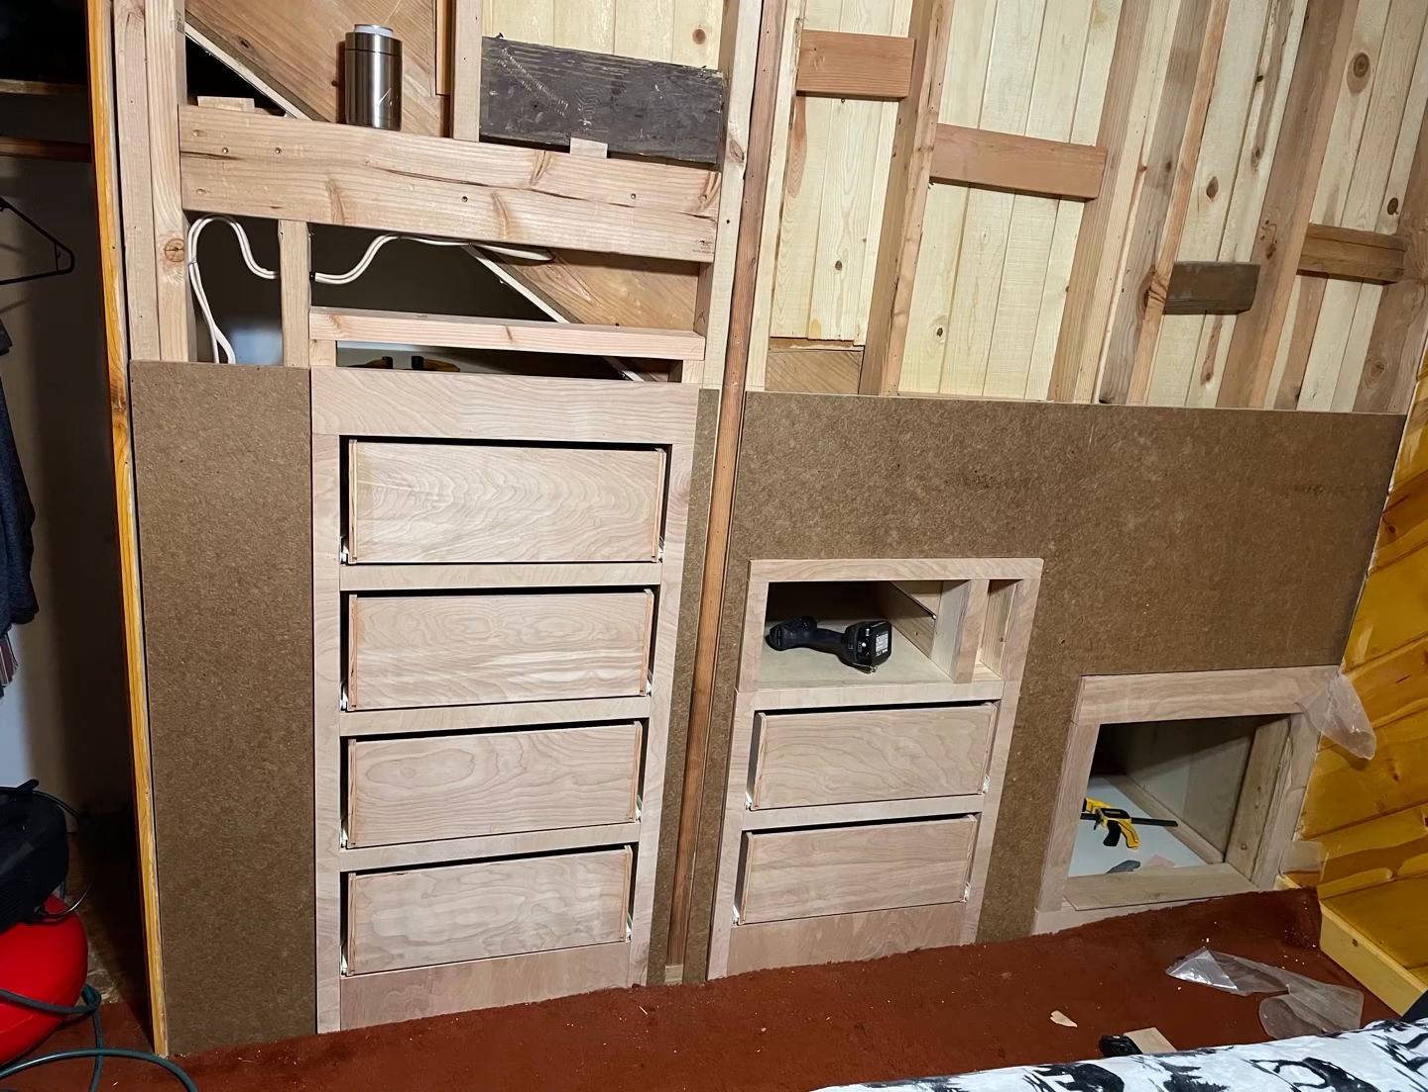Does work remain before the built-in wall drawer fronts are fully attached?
Yes.